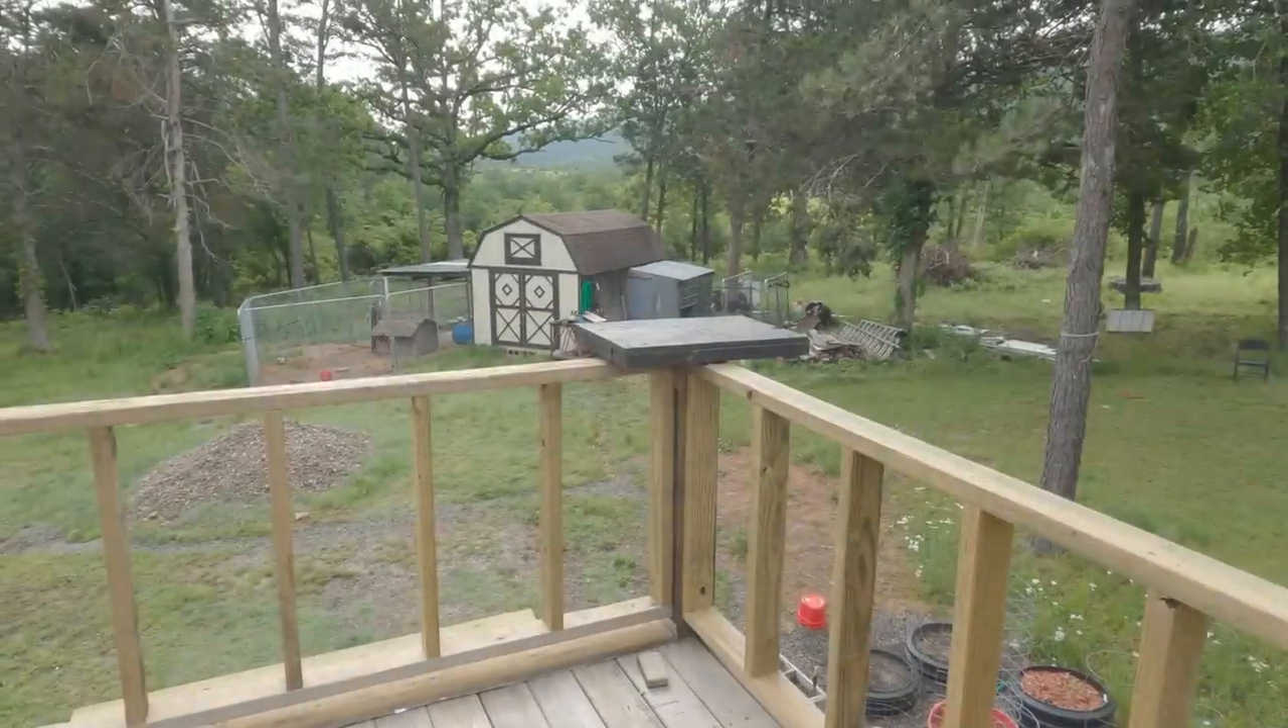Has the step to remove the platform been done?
No.